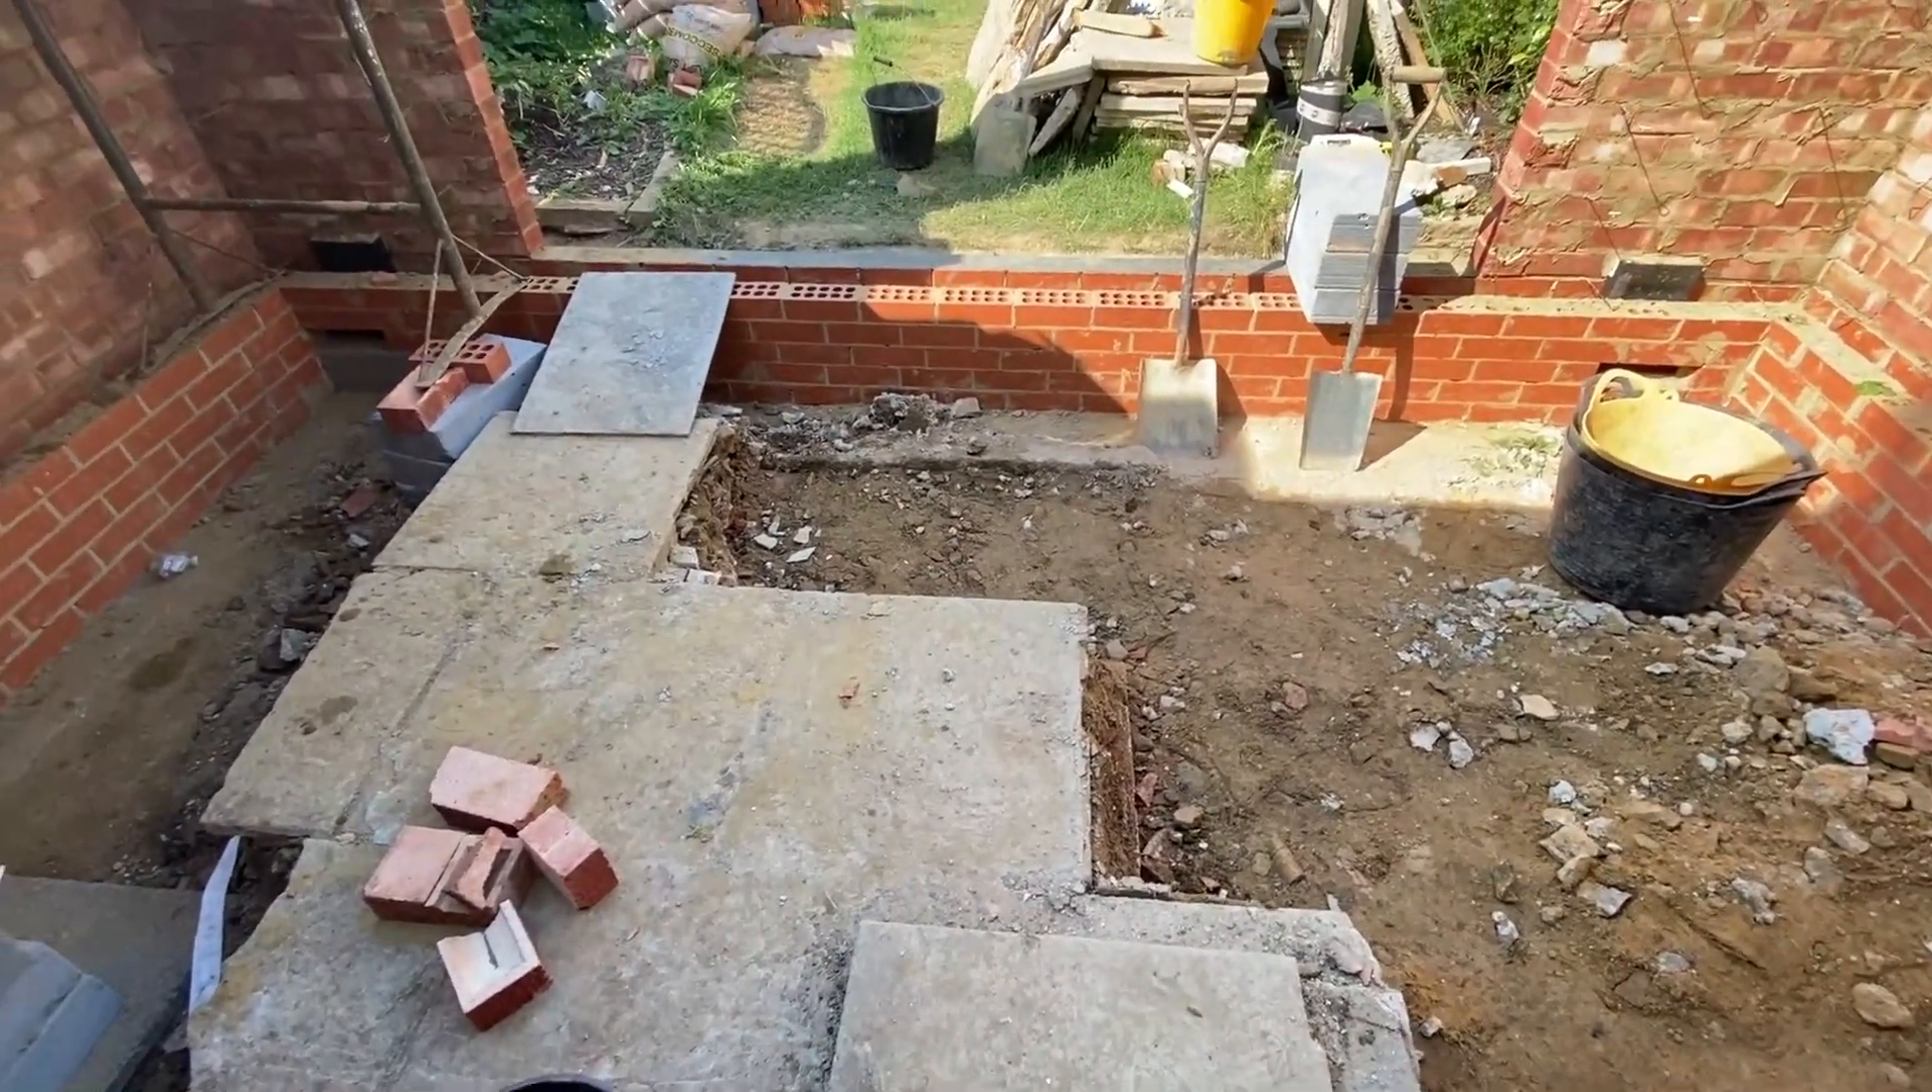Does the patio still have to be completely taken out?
Yes.